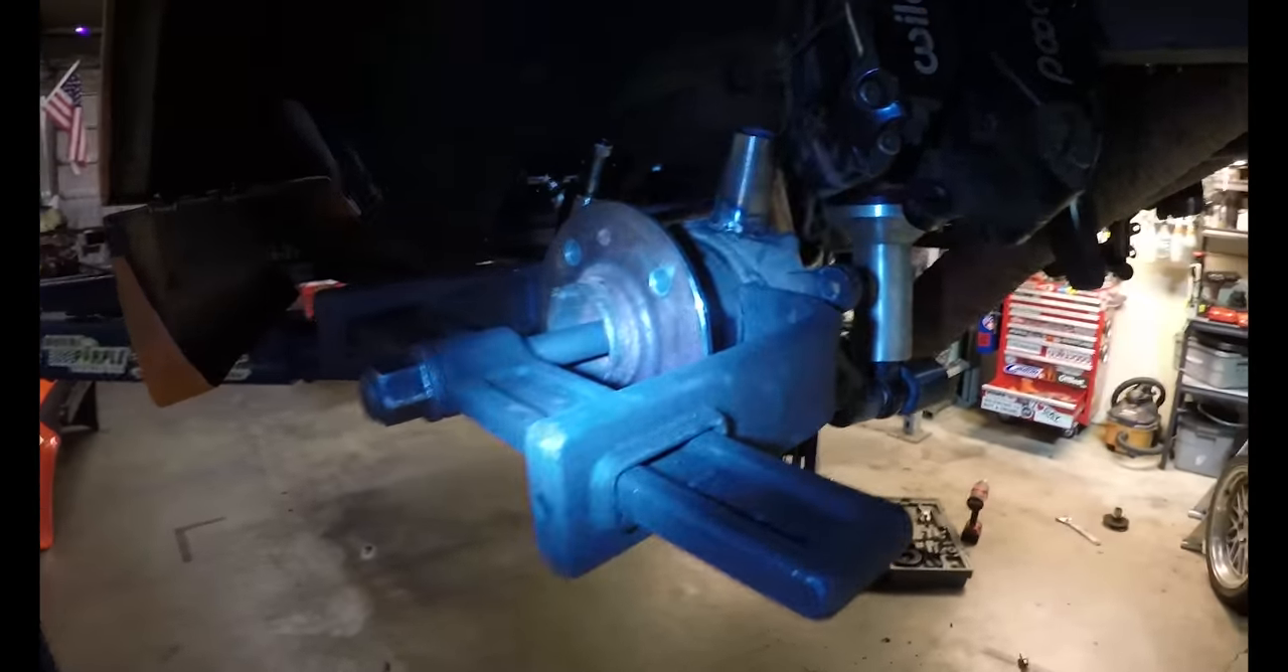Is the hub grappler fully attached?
Yes.